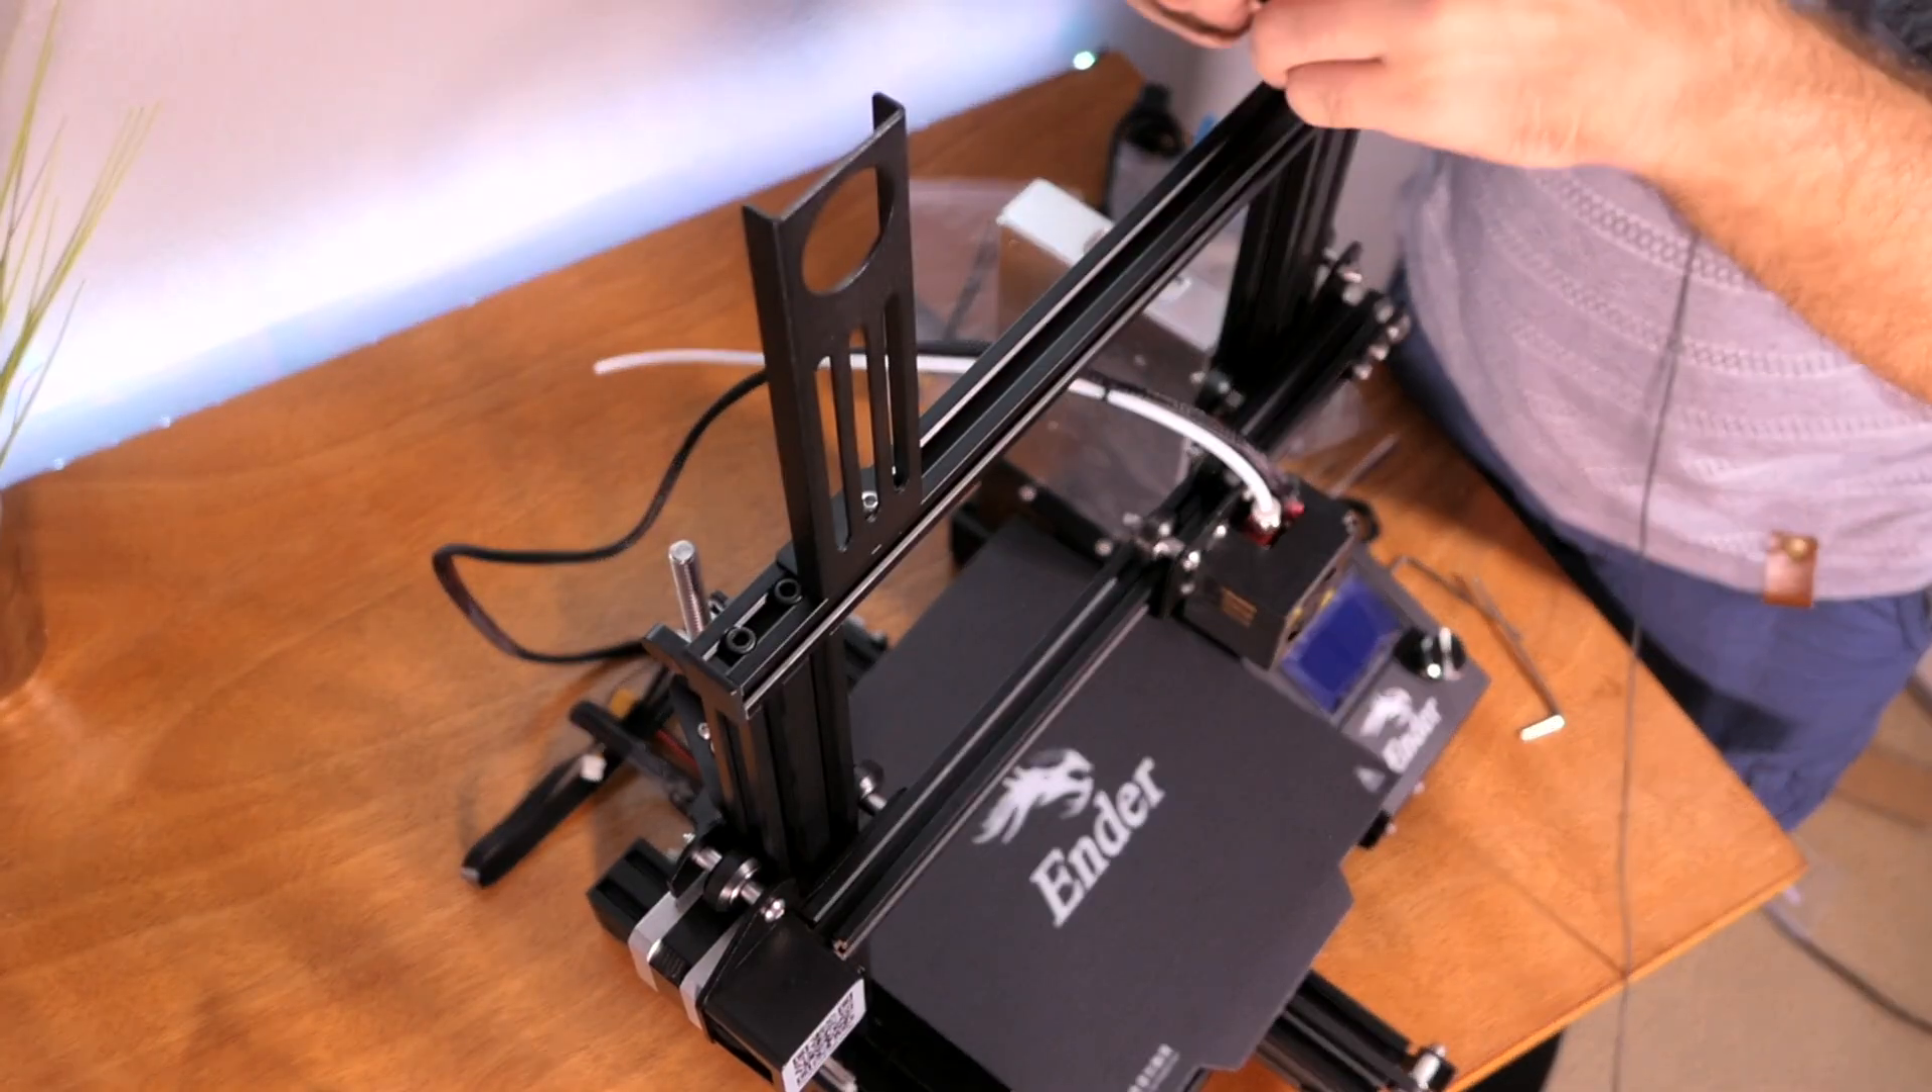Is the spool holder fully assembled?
No.